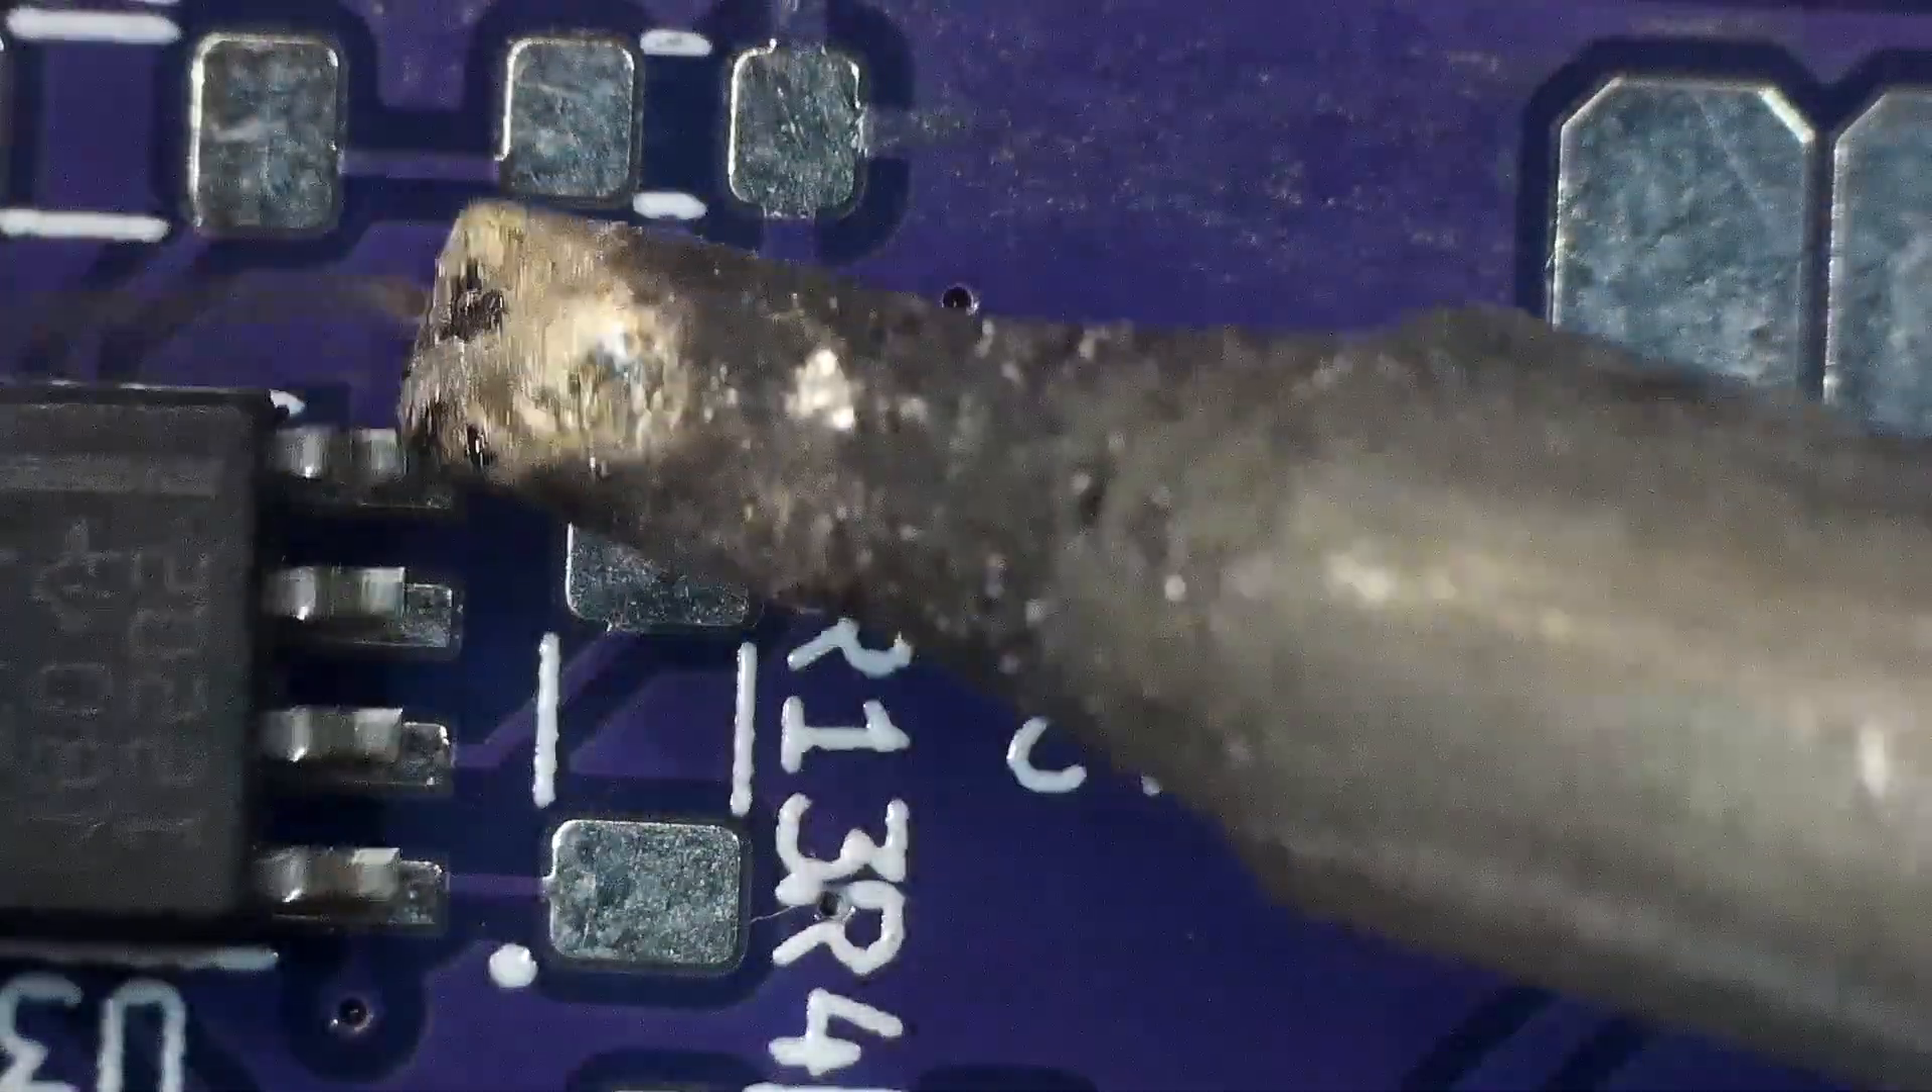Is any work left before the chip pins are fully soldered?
Yes.